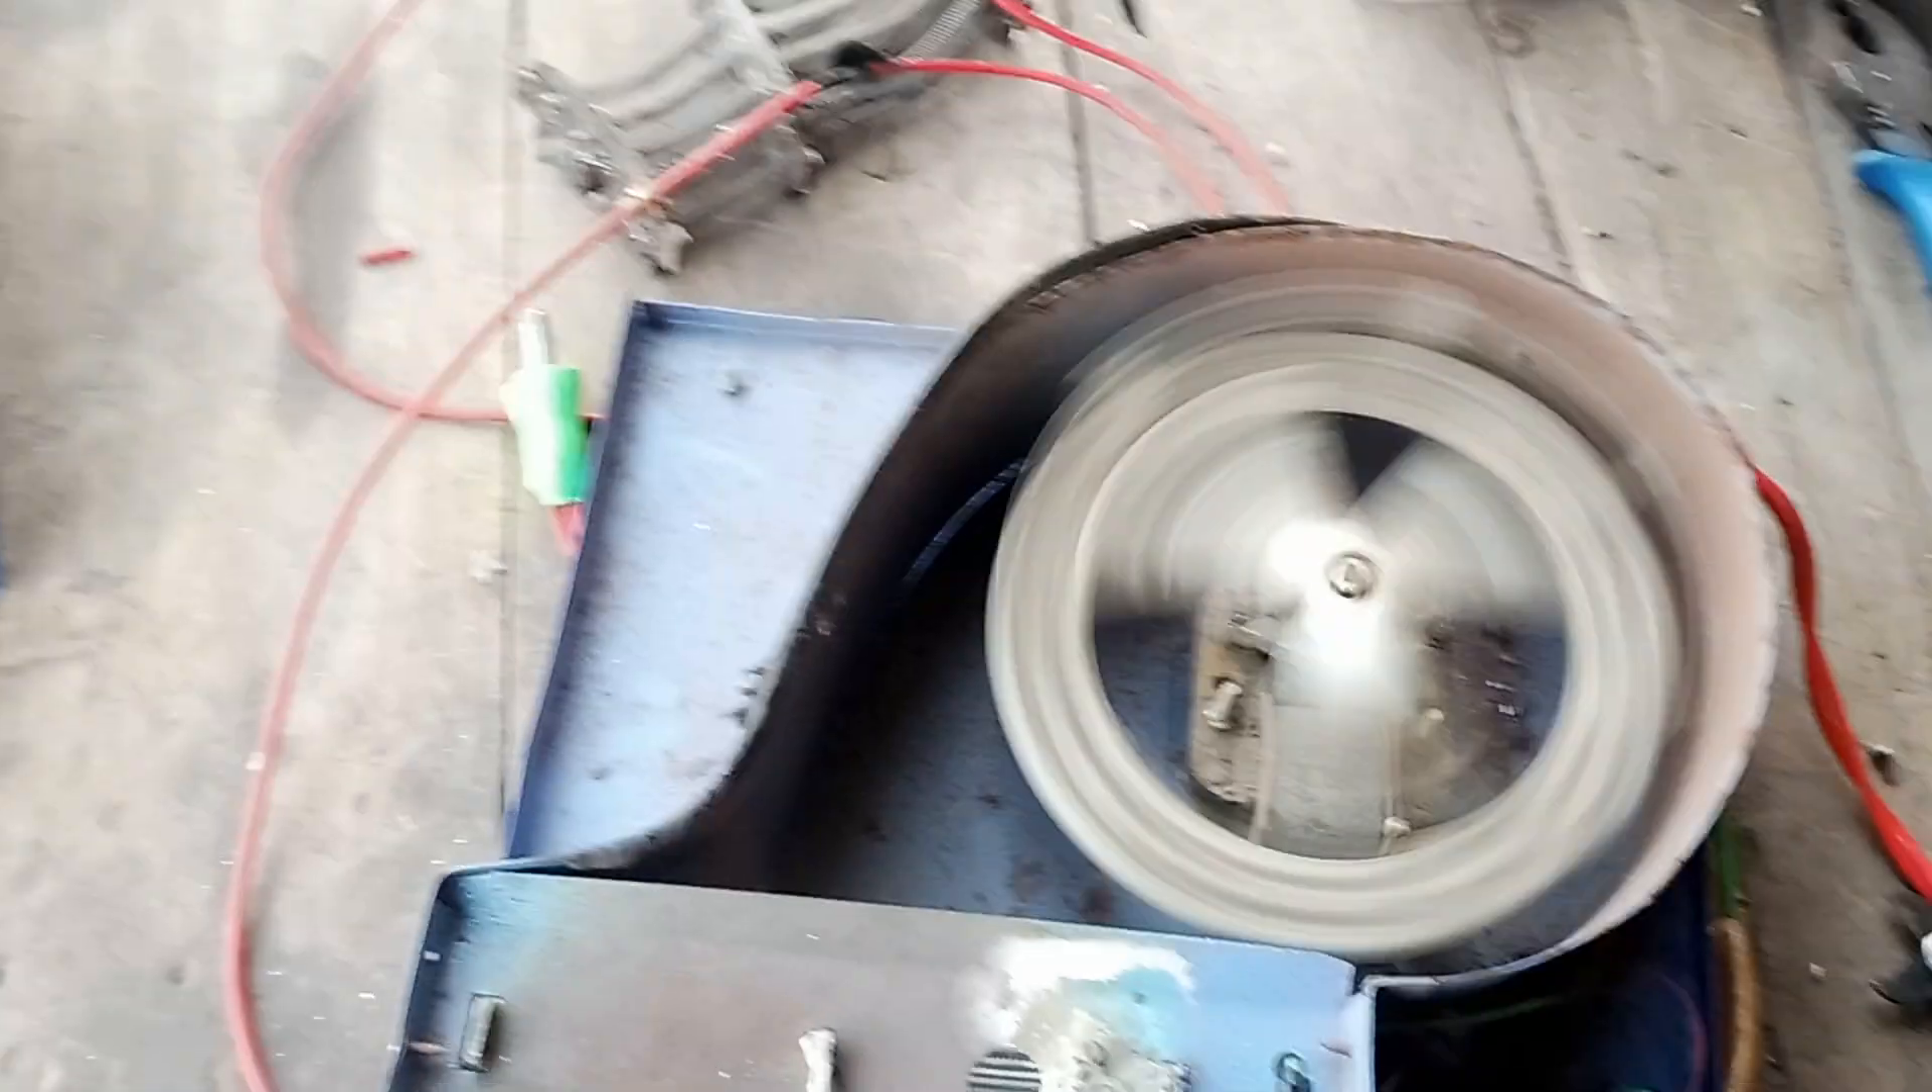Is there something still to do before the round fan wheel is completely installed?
No.